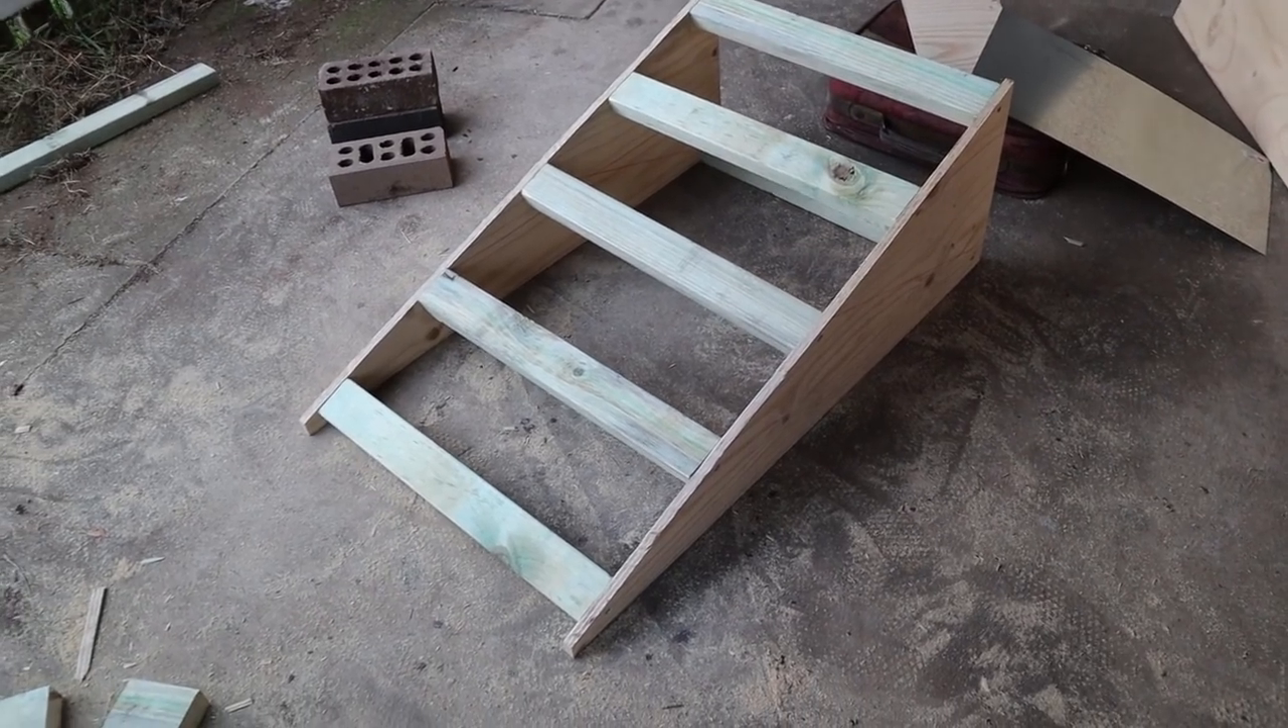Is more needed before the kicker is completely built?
Yes.